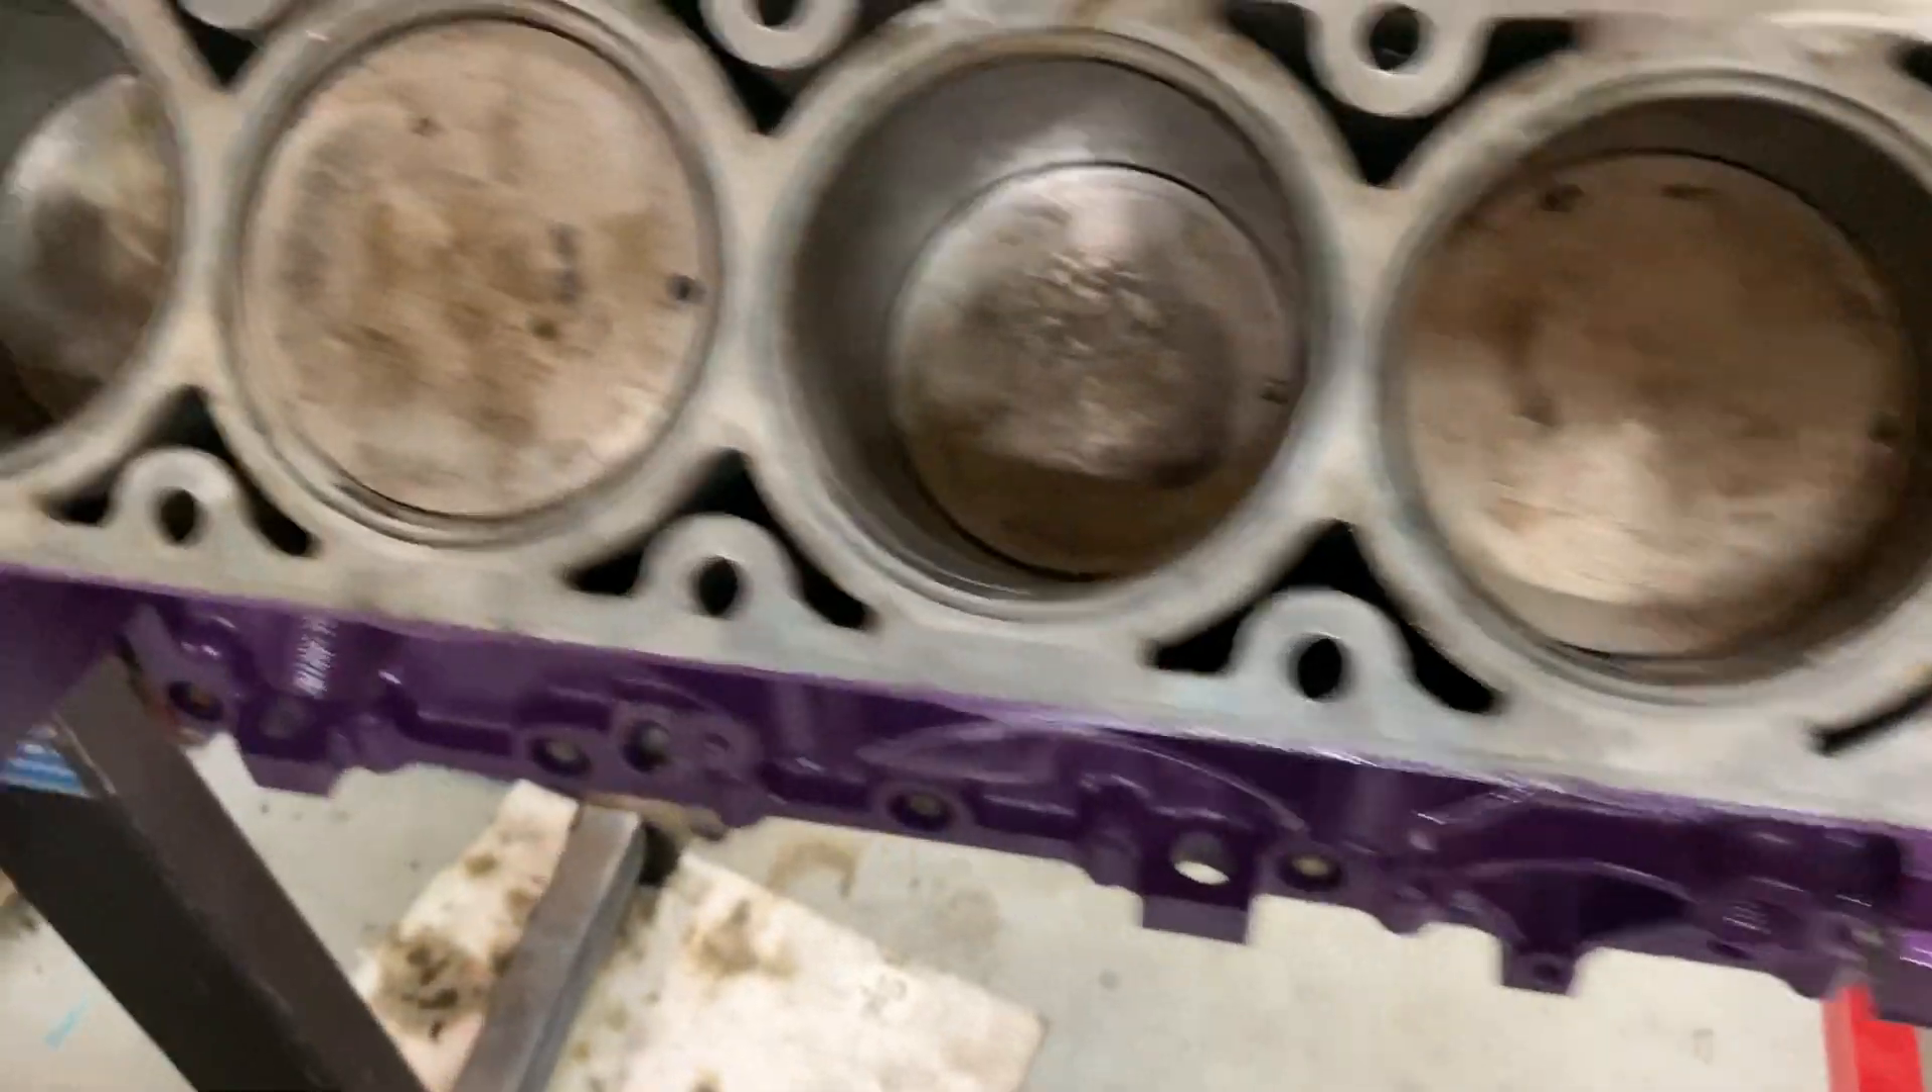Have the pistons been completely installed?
Yes.